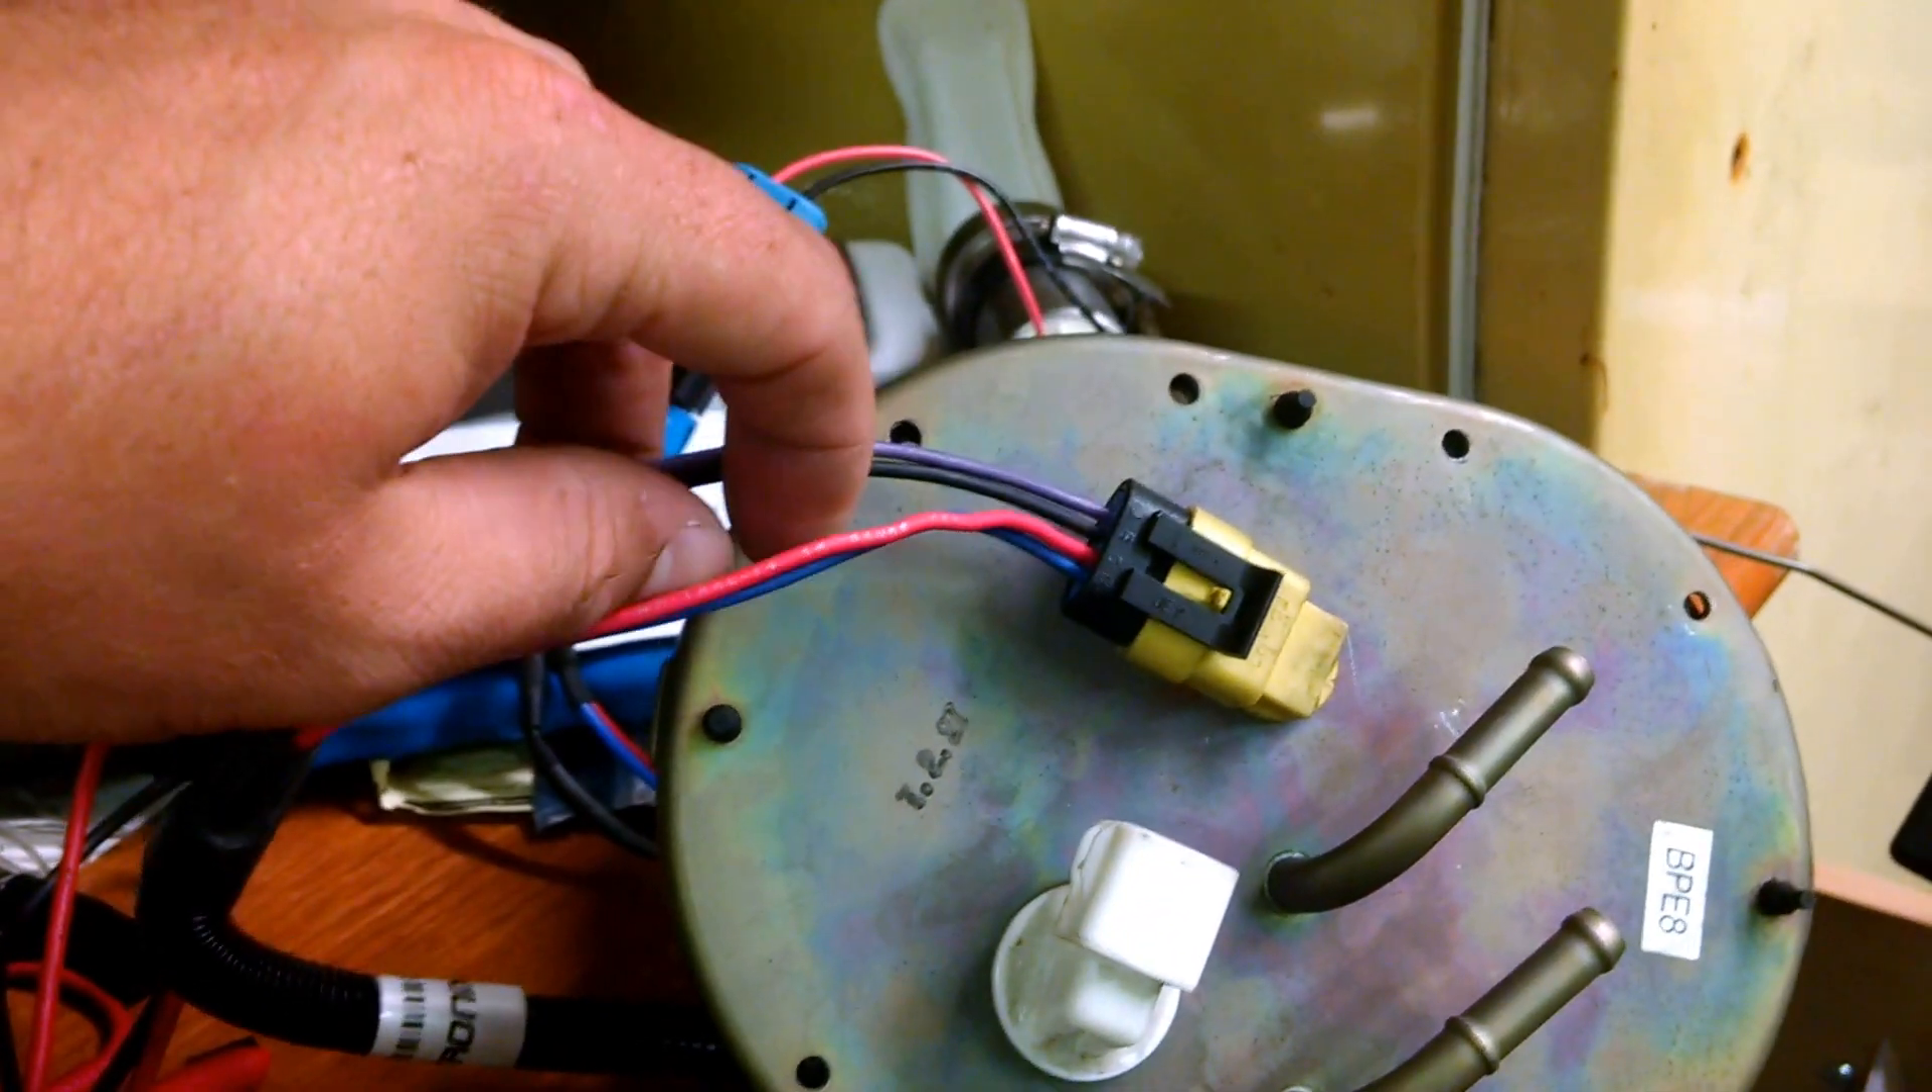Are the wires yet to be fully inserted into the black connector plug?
No.